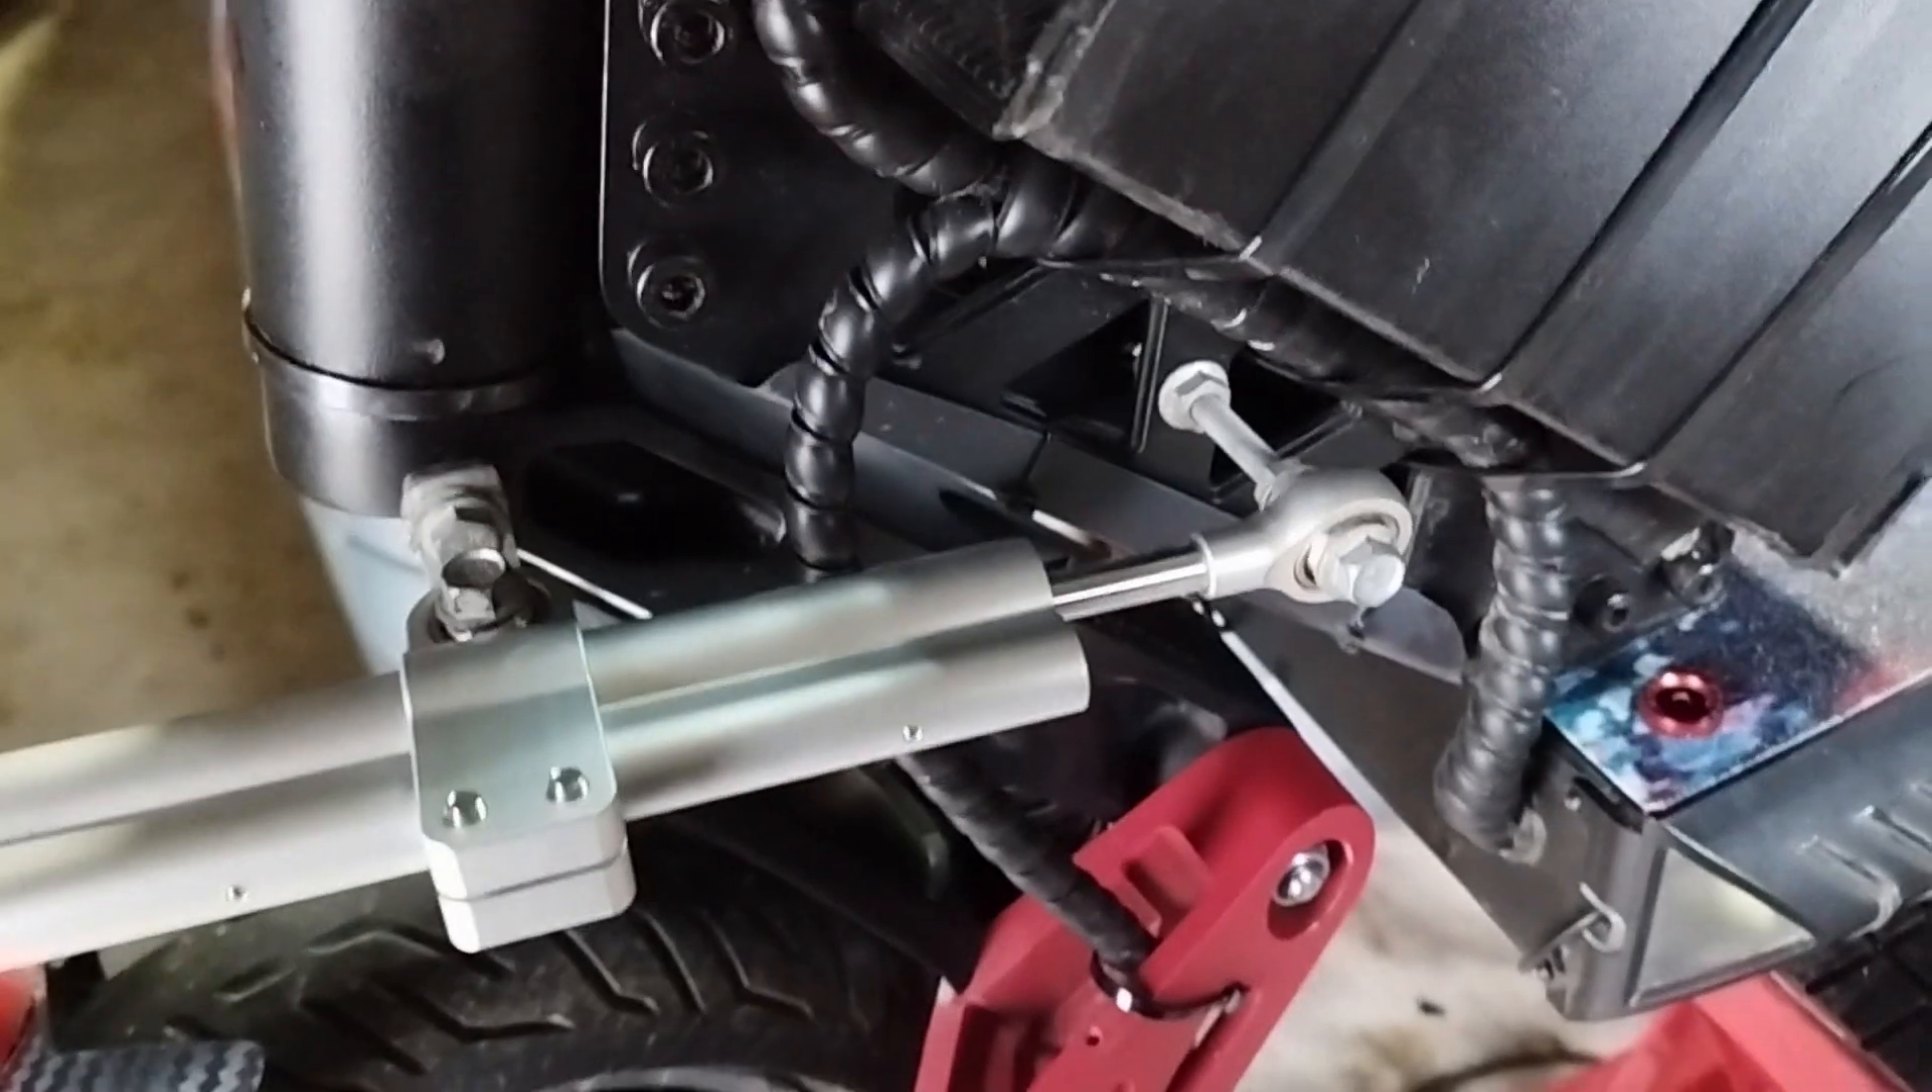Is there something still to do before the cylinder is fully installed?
No.